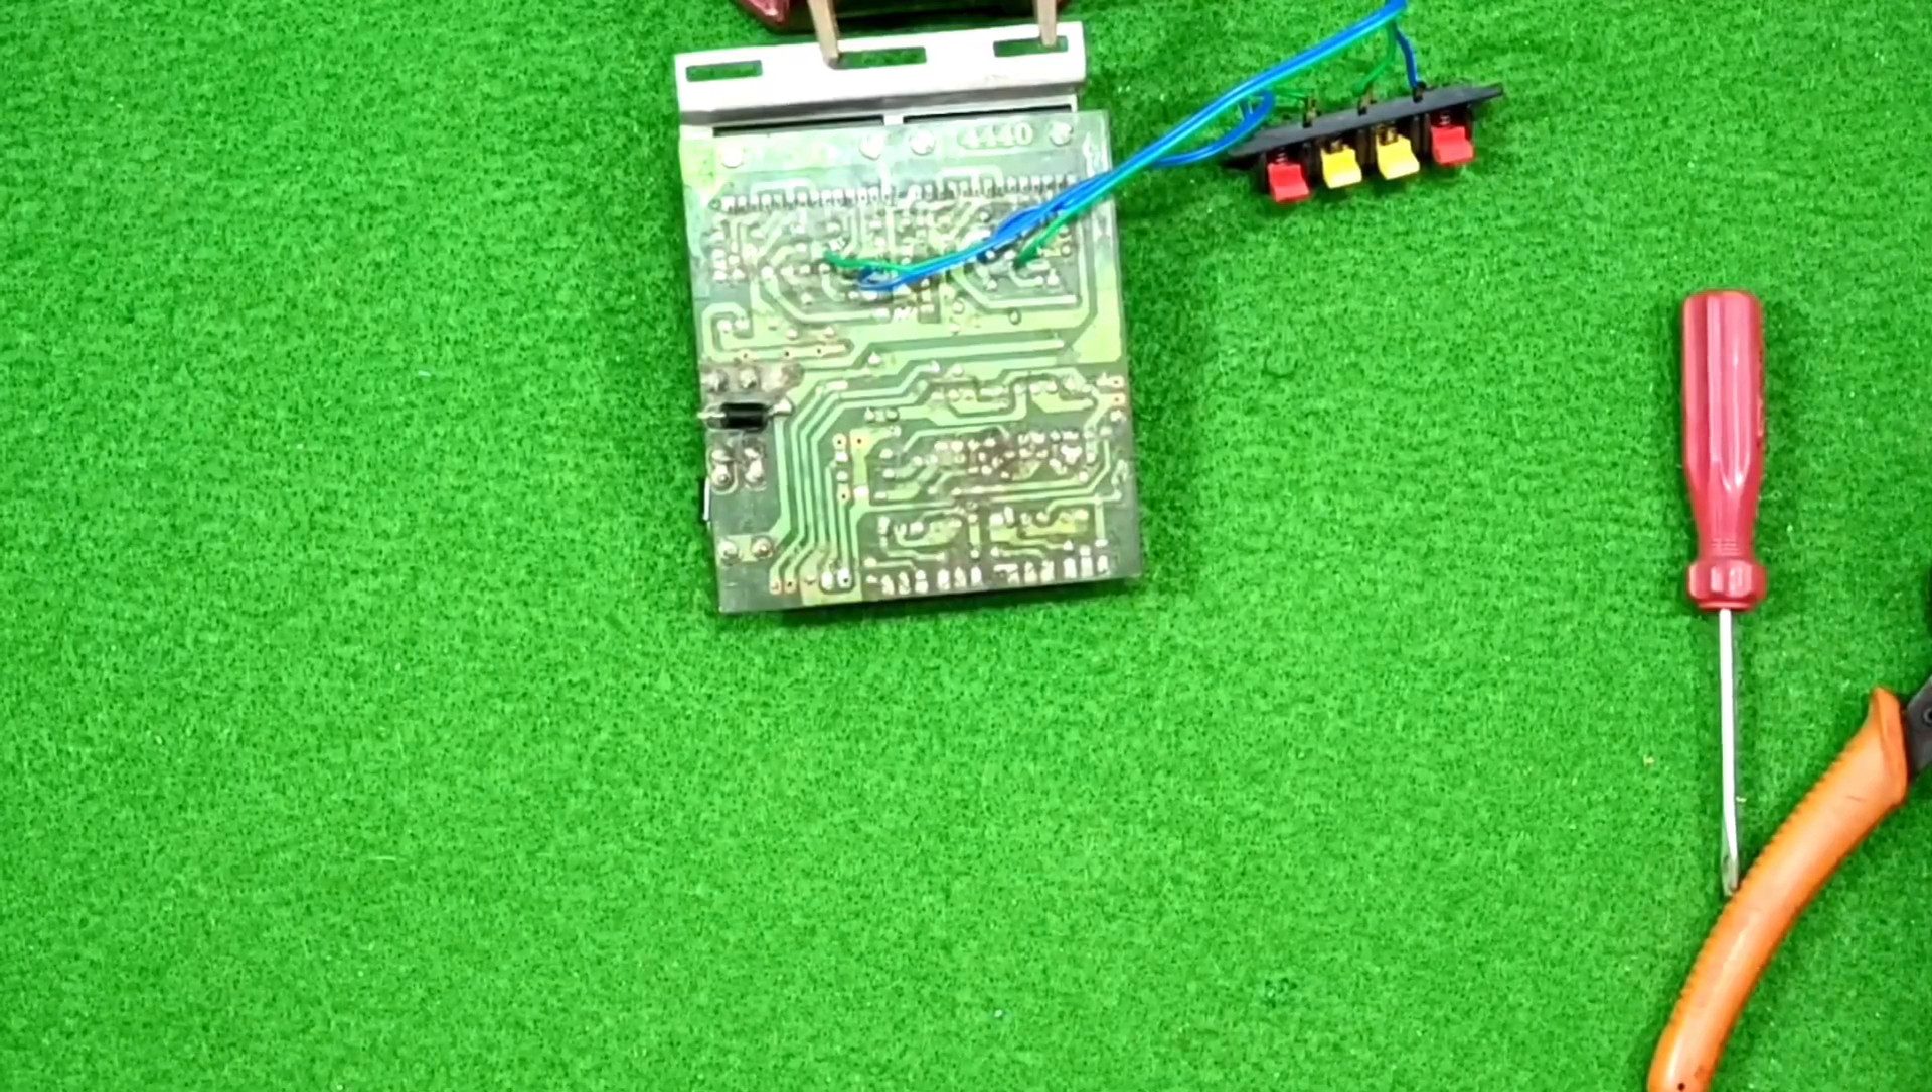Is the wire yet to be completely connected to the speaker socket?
No.